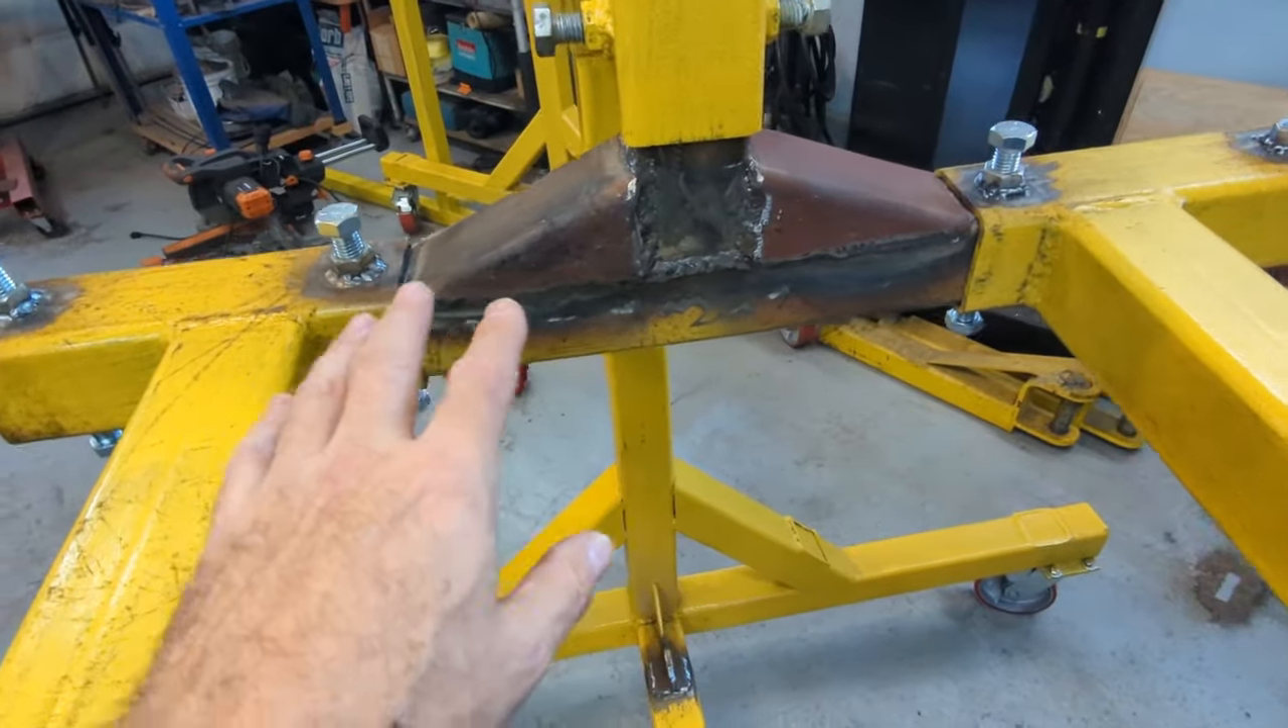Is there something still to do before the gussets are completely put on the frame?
No.